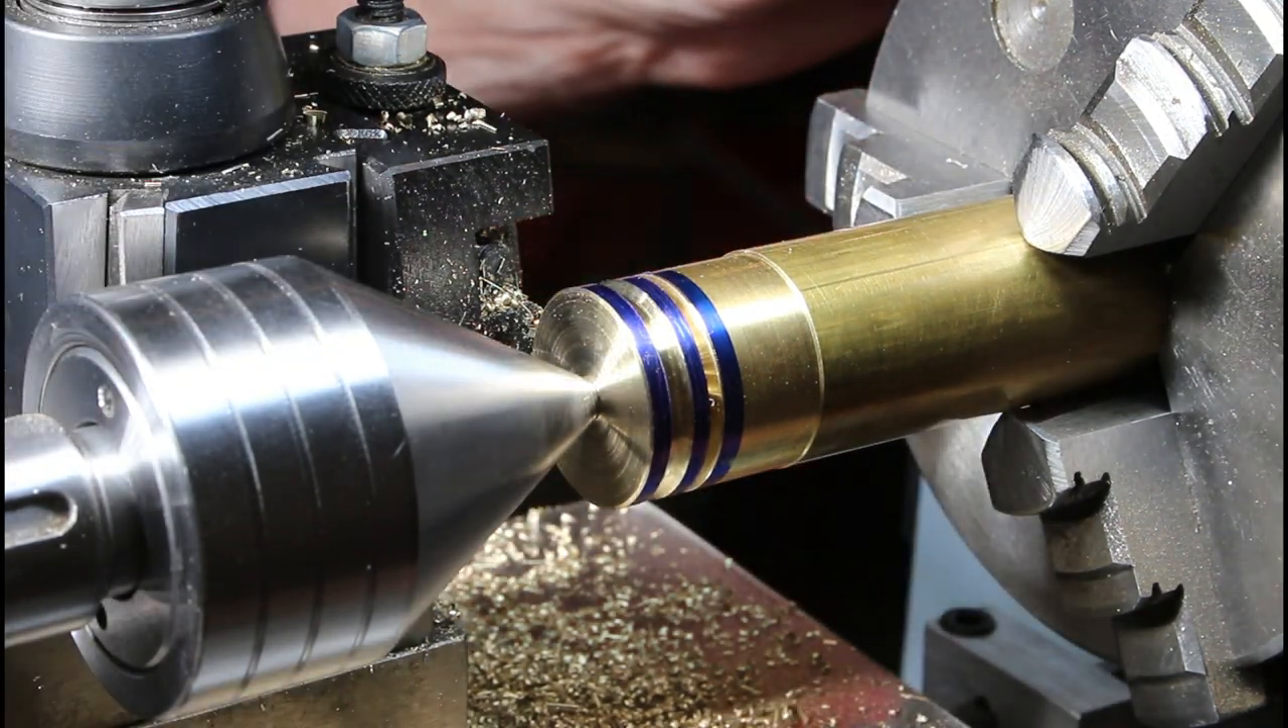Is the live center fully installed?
Yes.